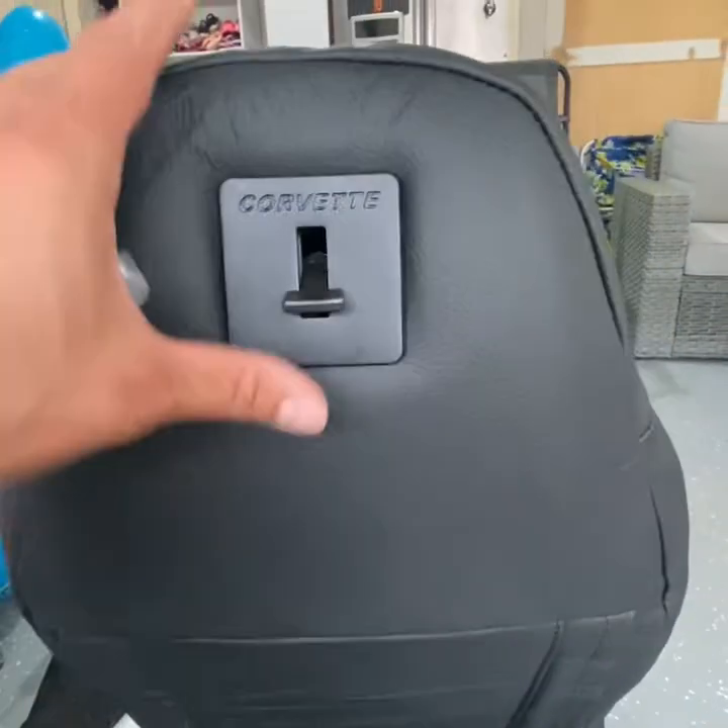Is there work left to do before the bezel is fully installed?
No.